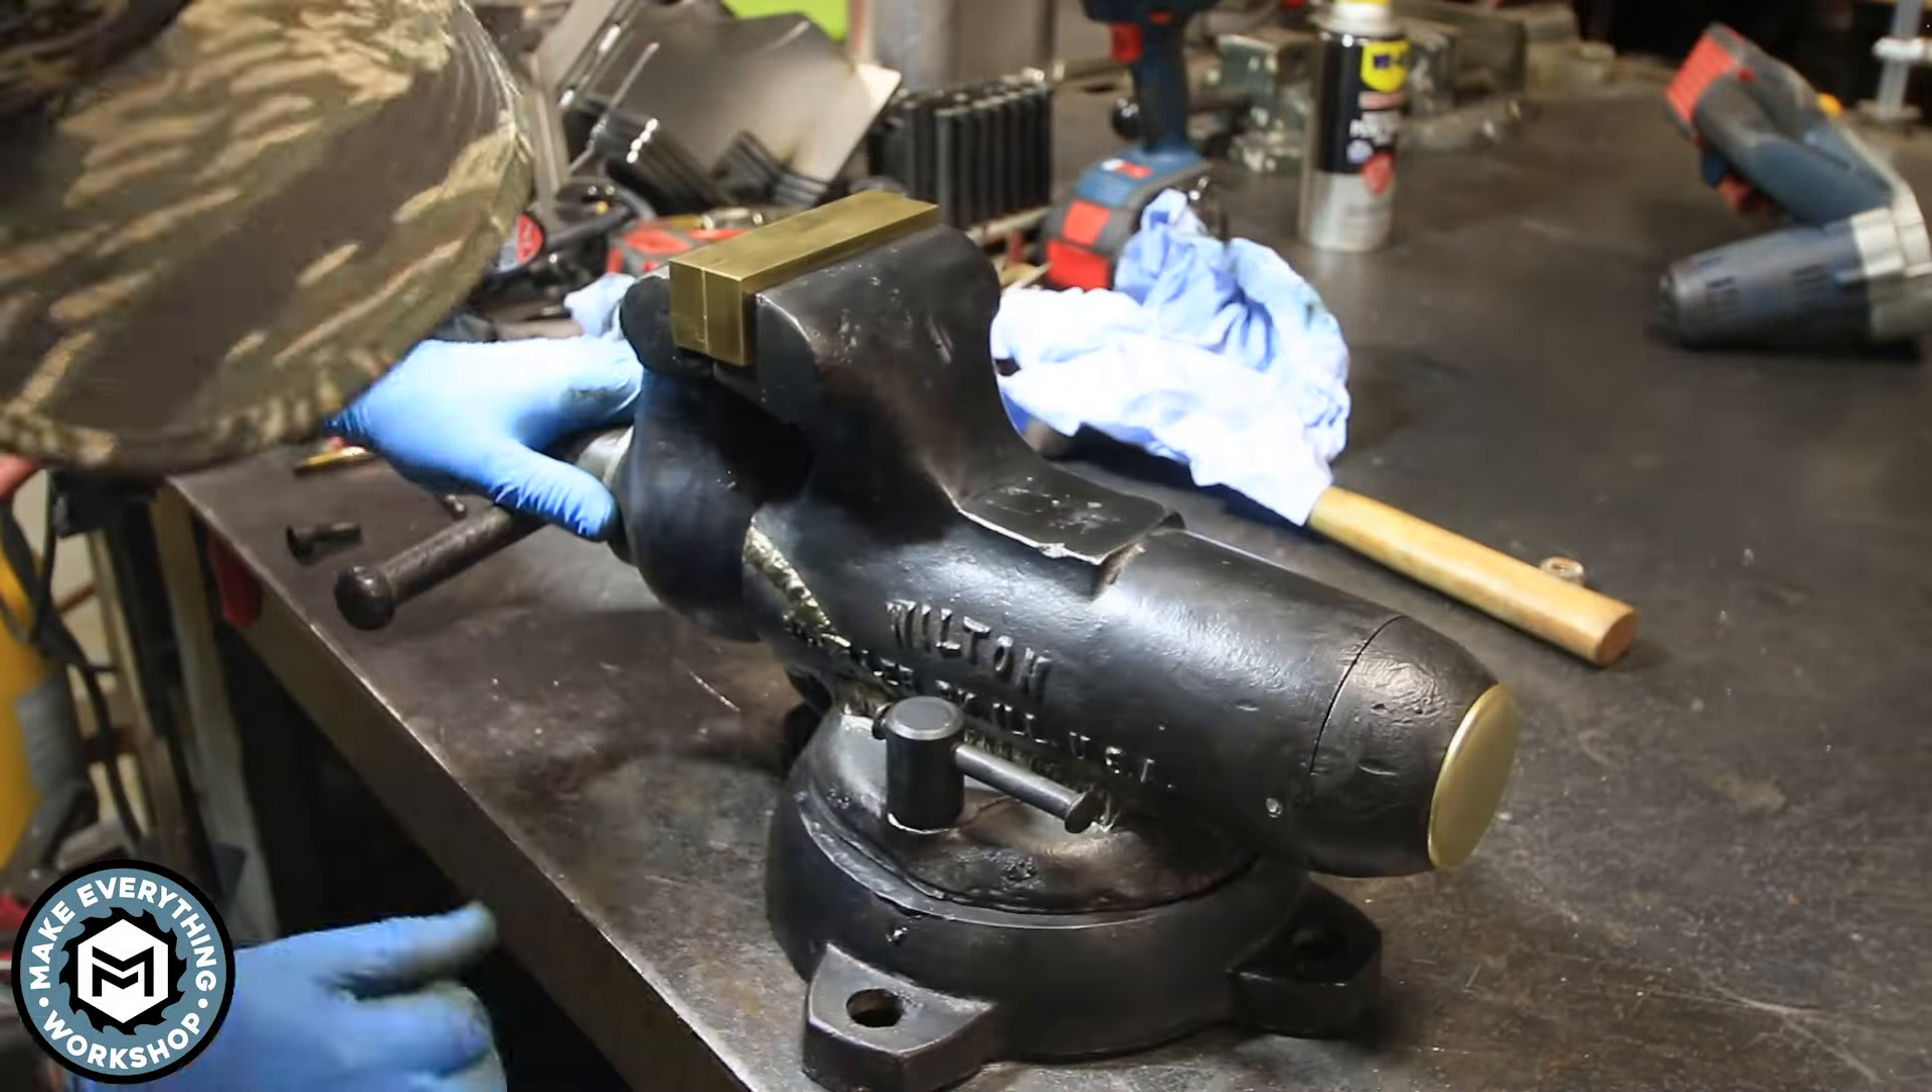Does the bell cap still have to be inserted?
No.